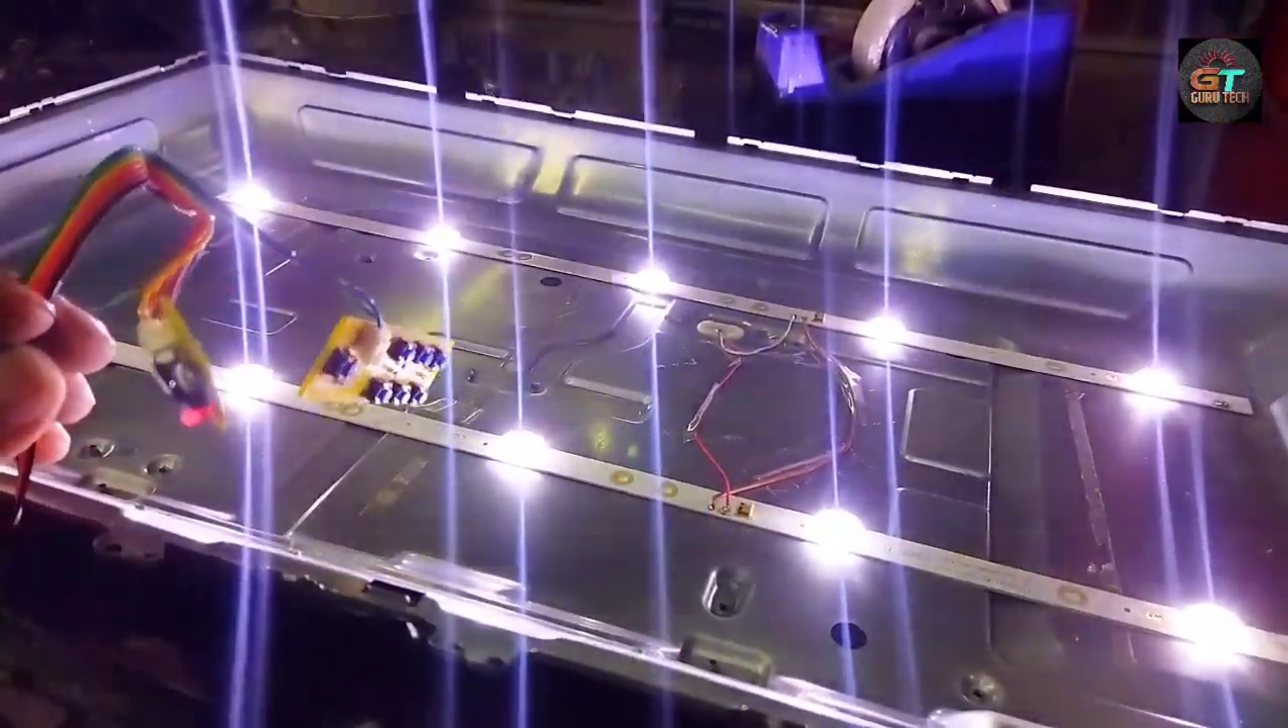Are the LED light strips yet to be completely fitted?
No.